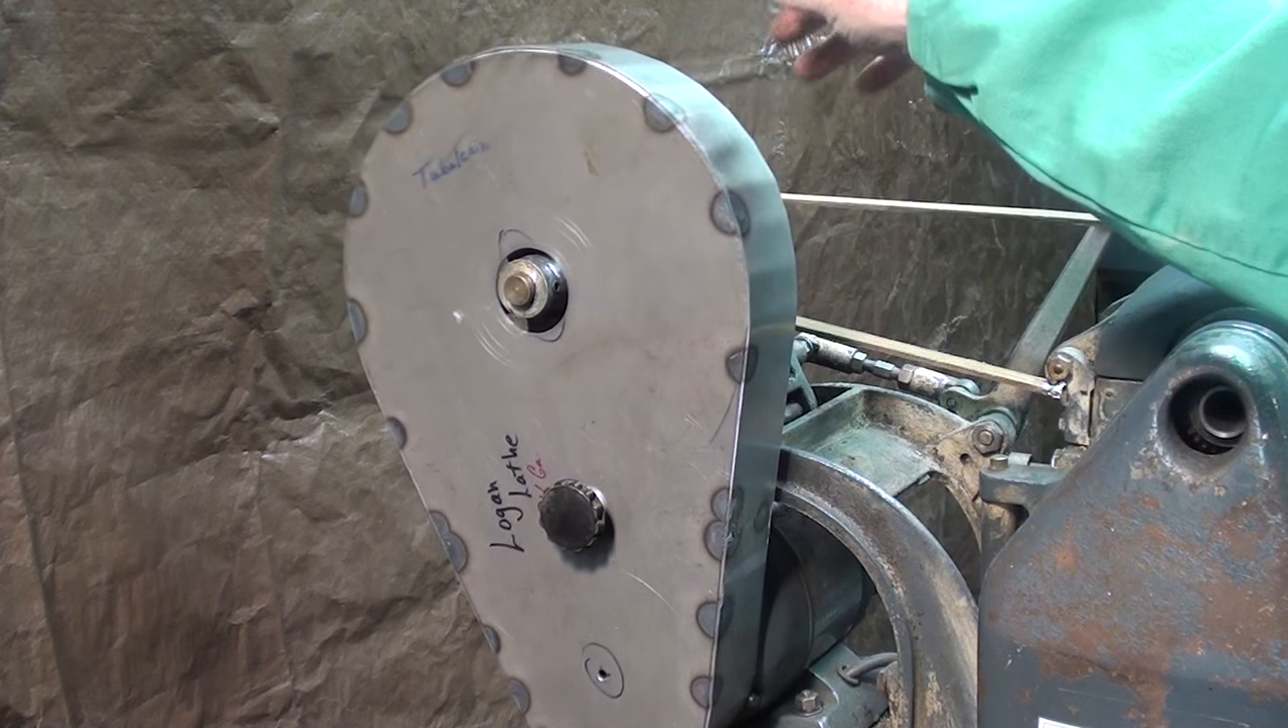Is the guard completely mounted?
Yes.